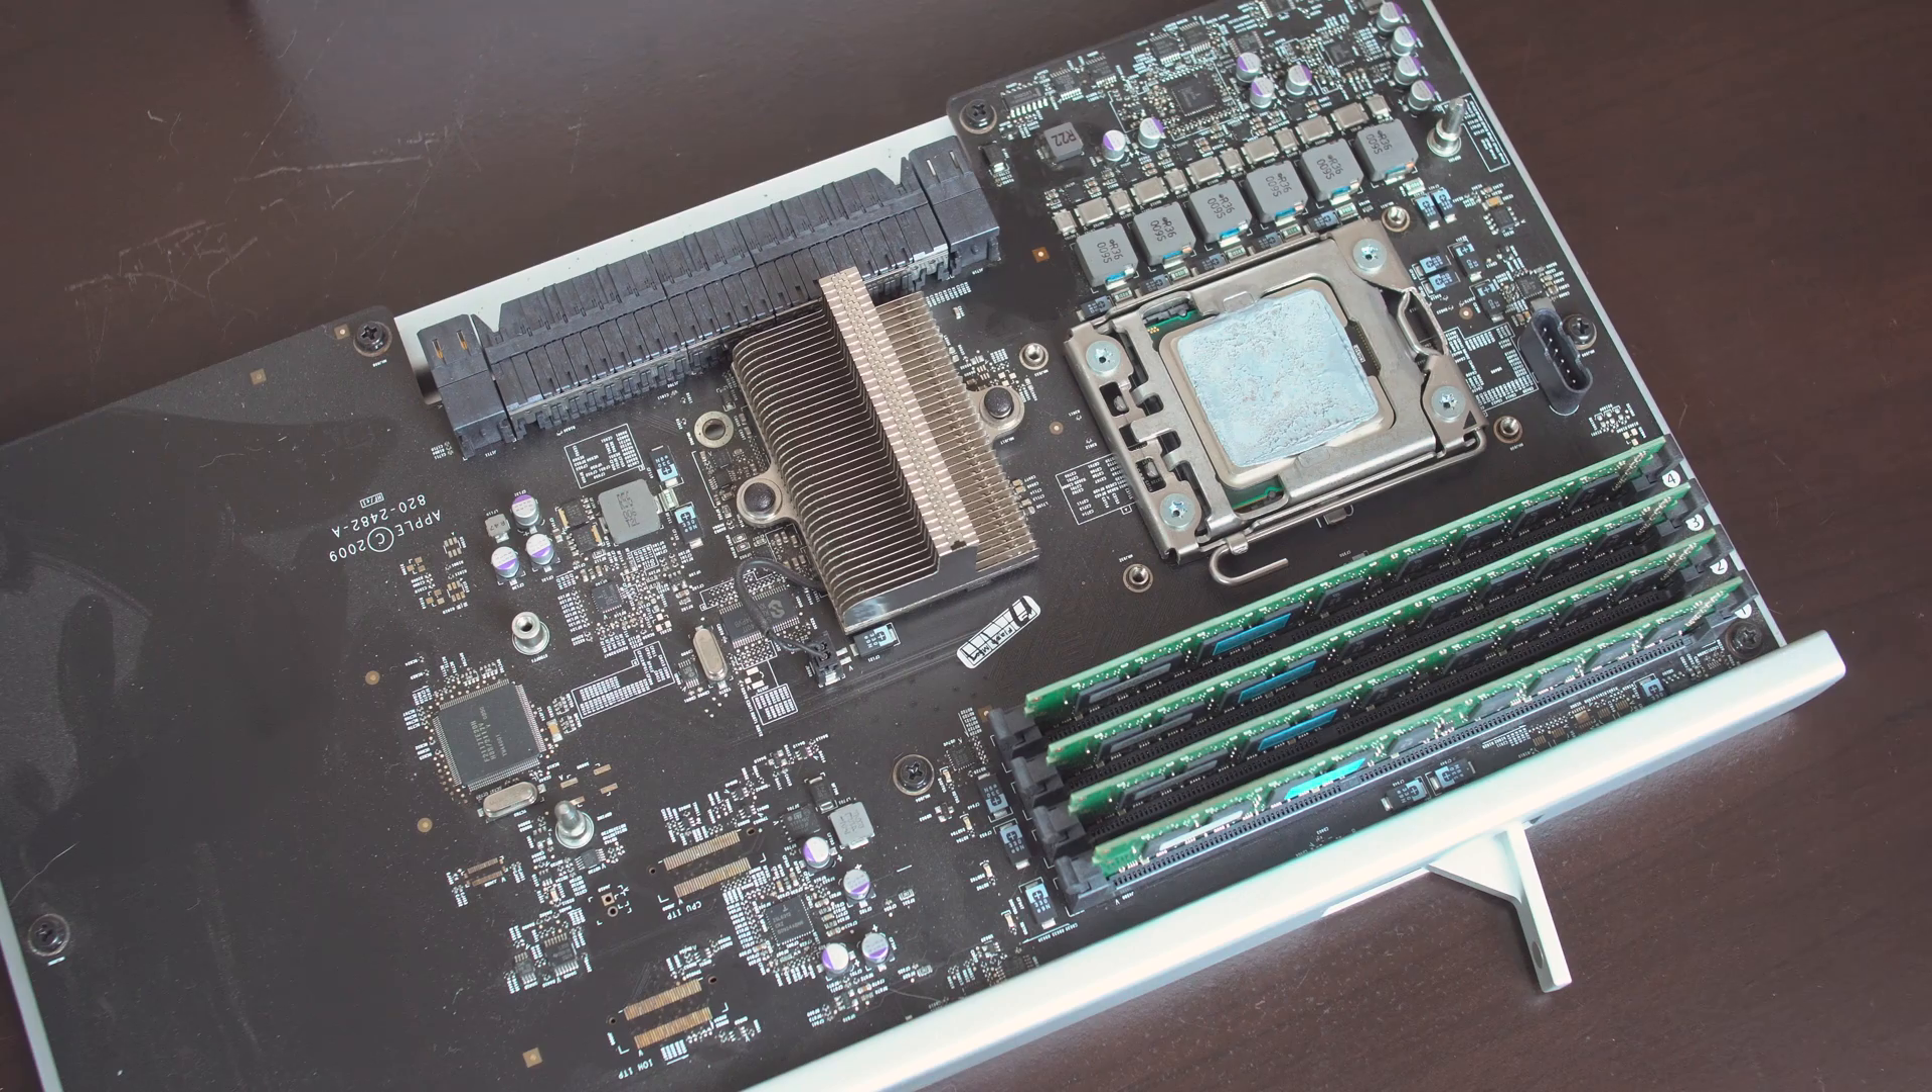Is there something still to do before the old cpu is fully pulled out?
Yes.